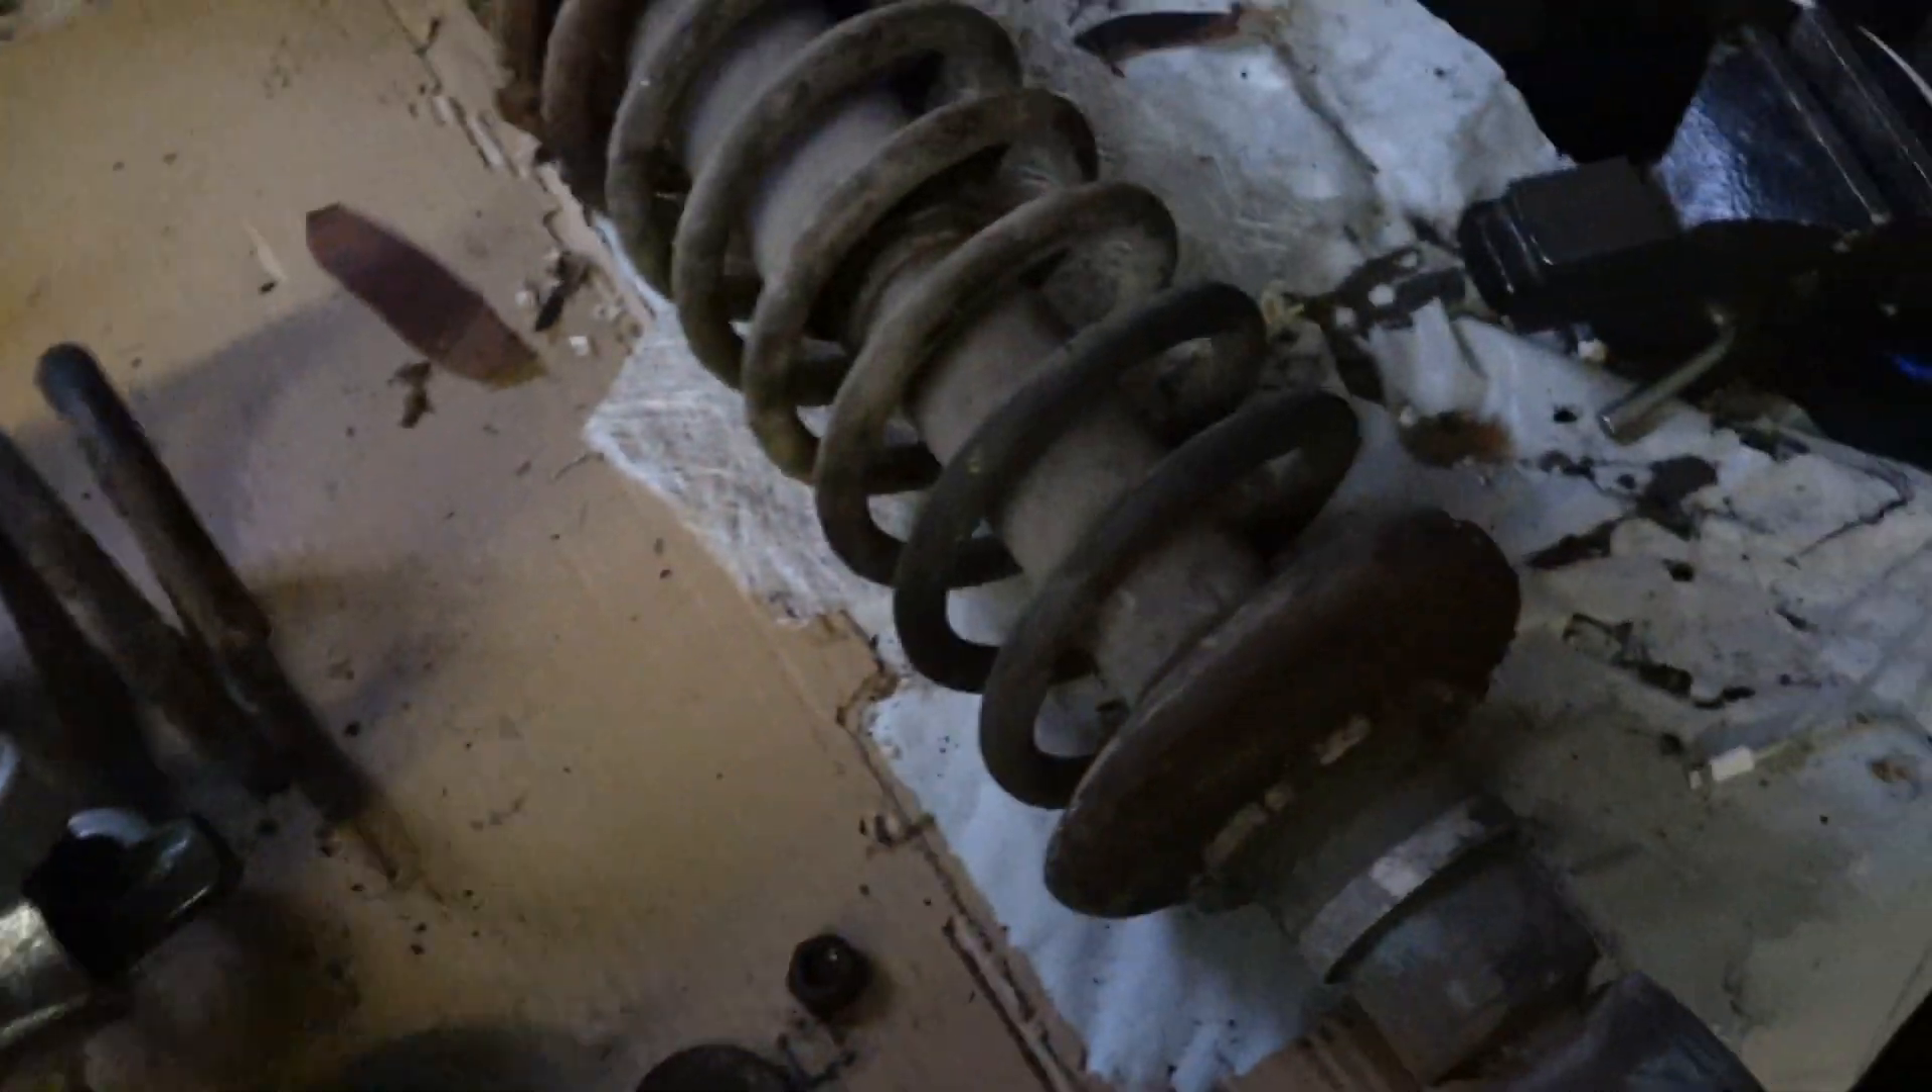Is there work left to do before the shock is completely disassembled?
Yes.